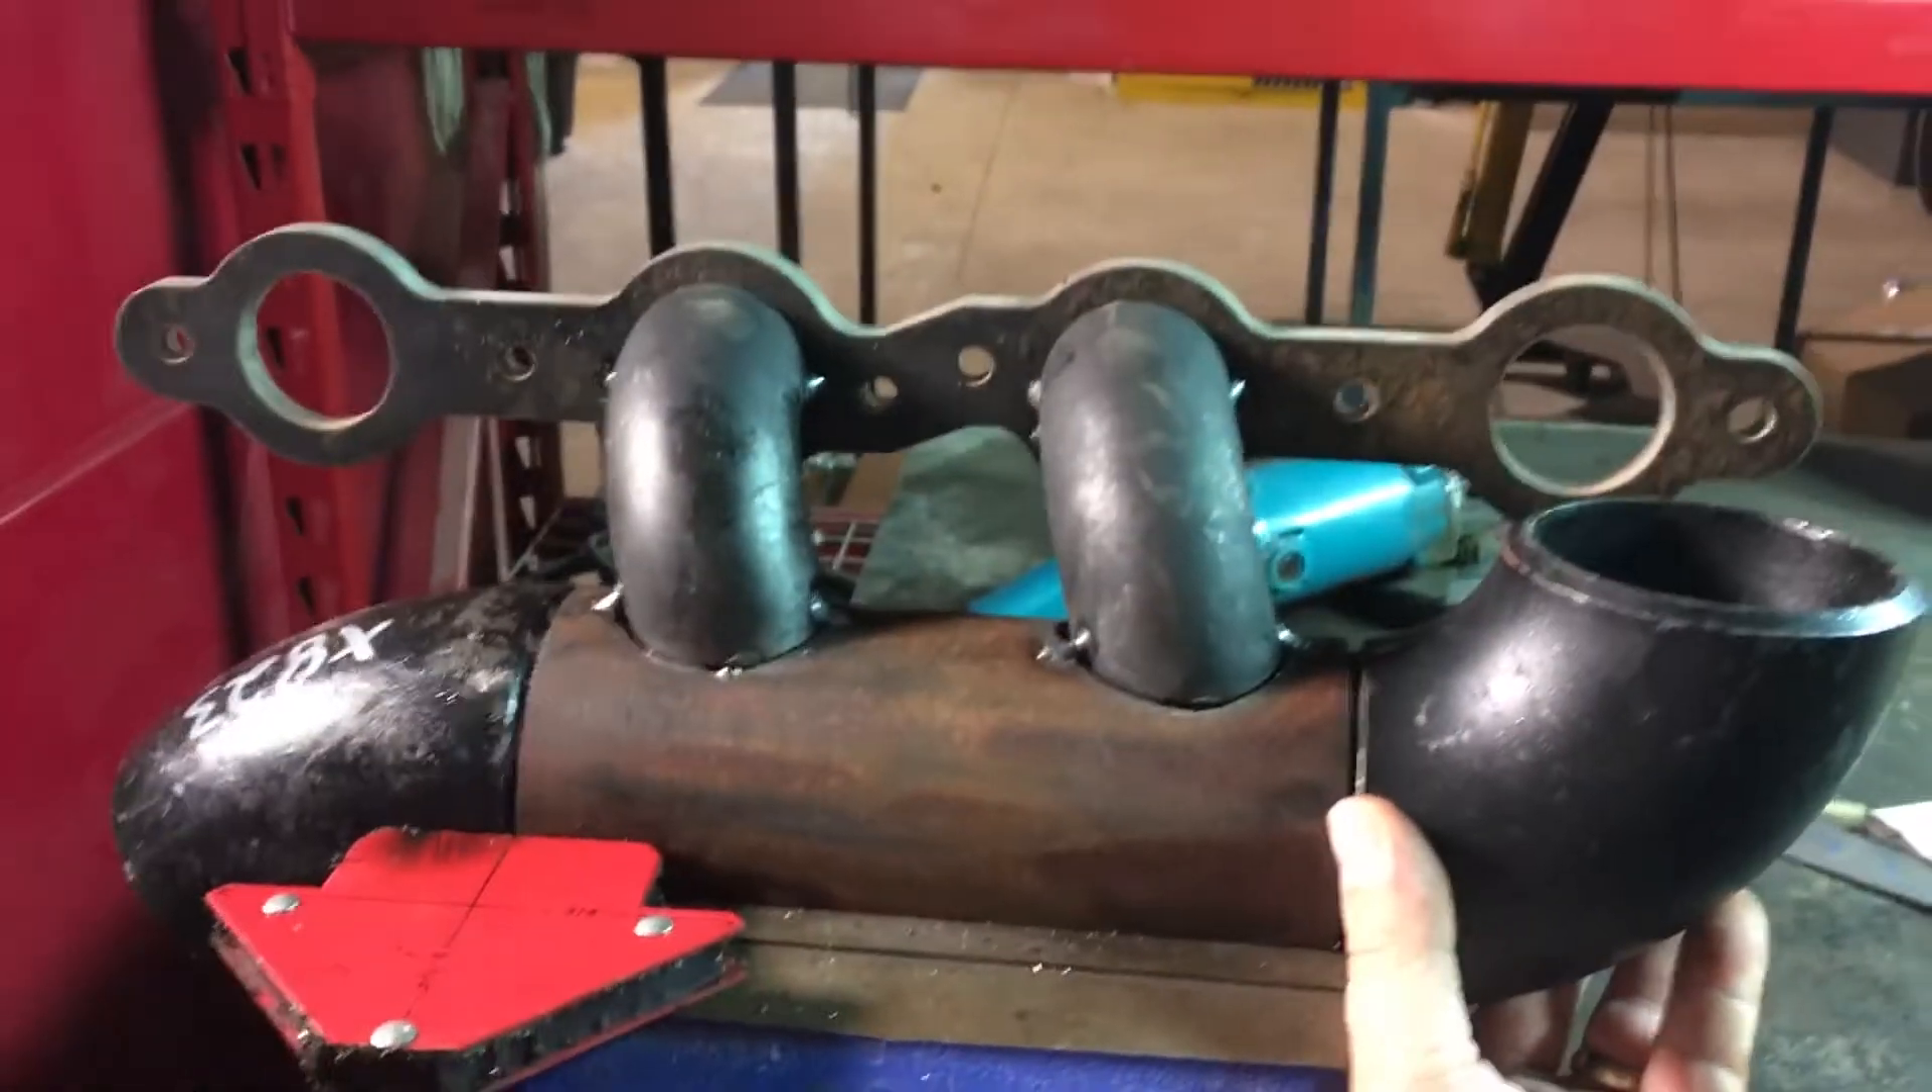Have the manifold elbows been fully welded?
No.